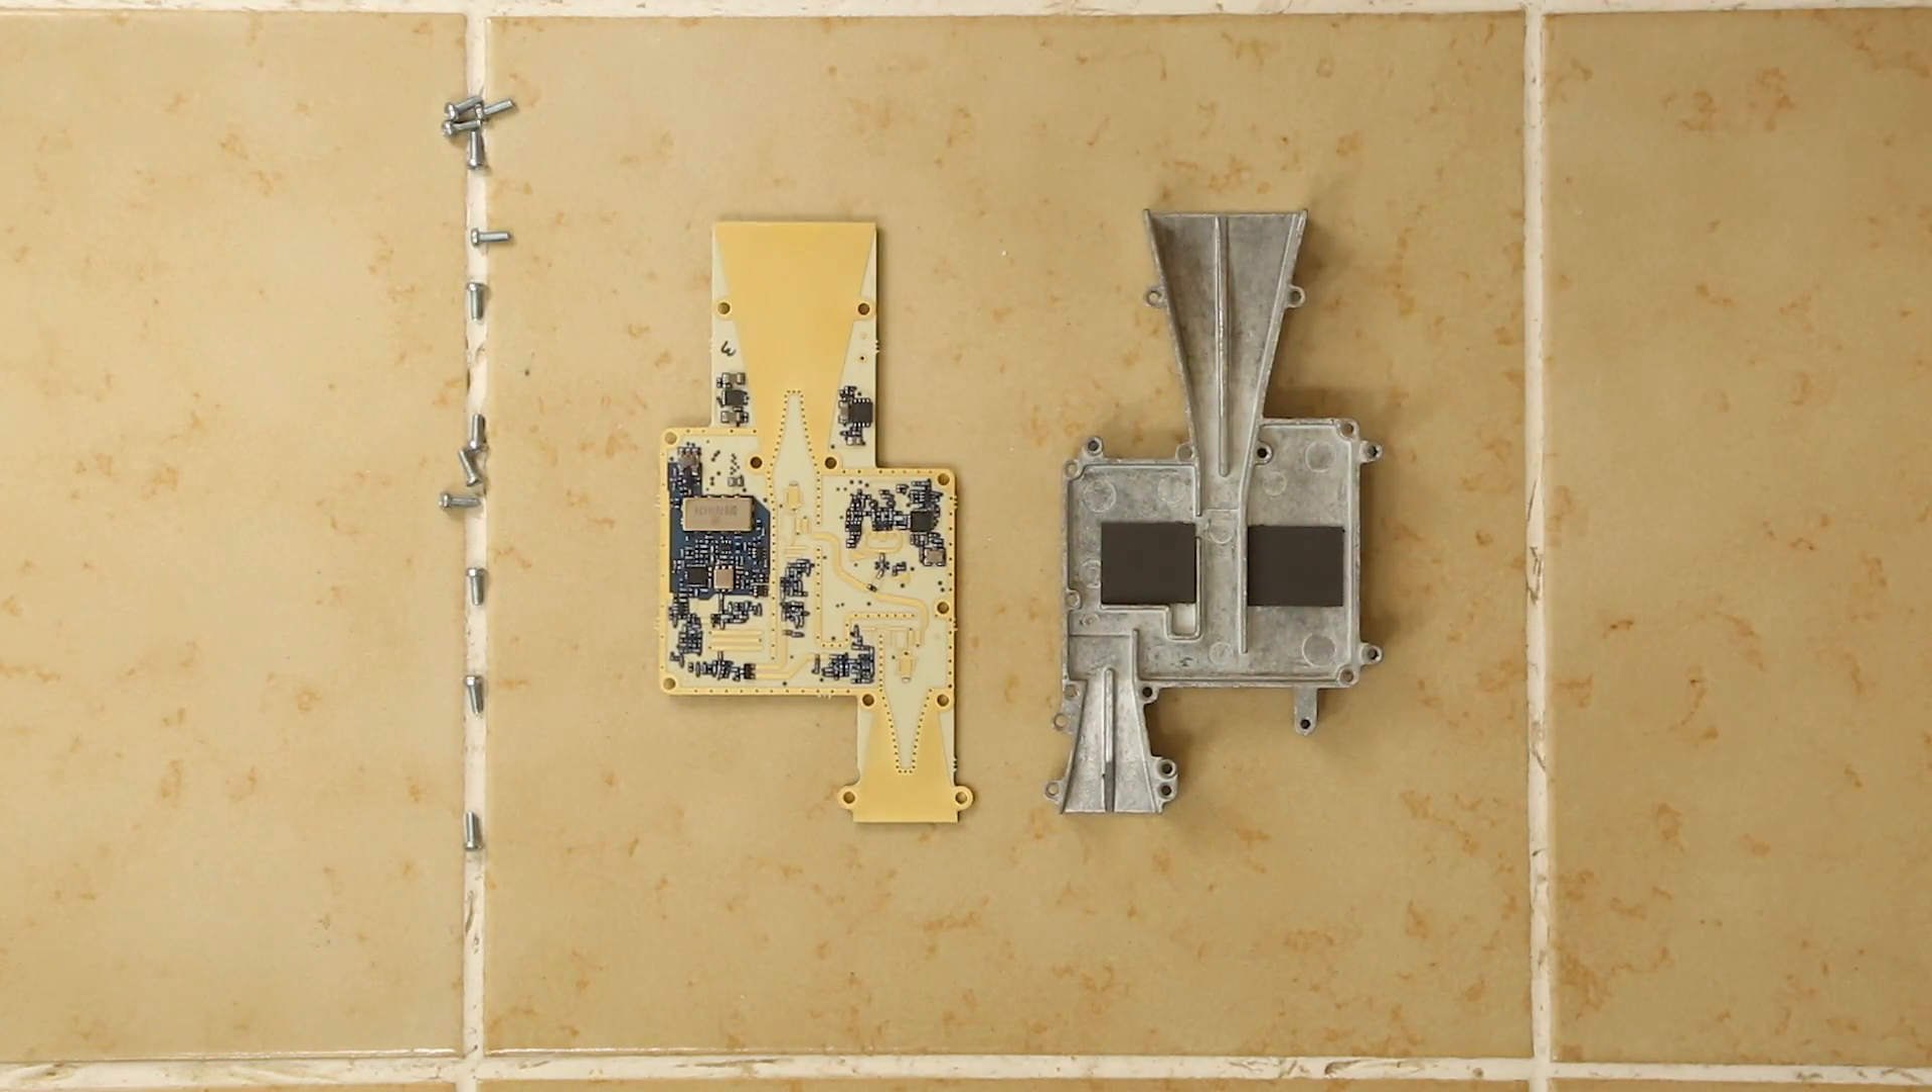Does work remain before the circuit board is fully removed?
No.